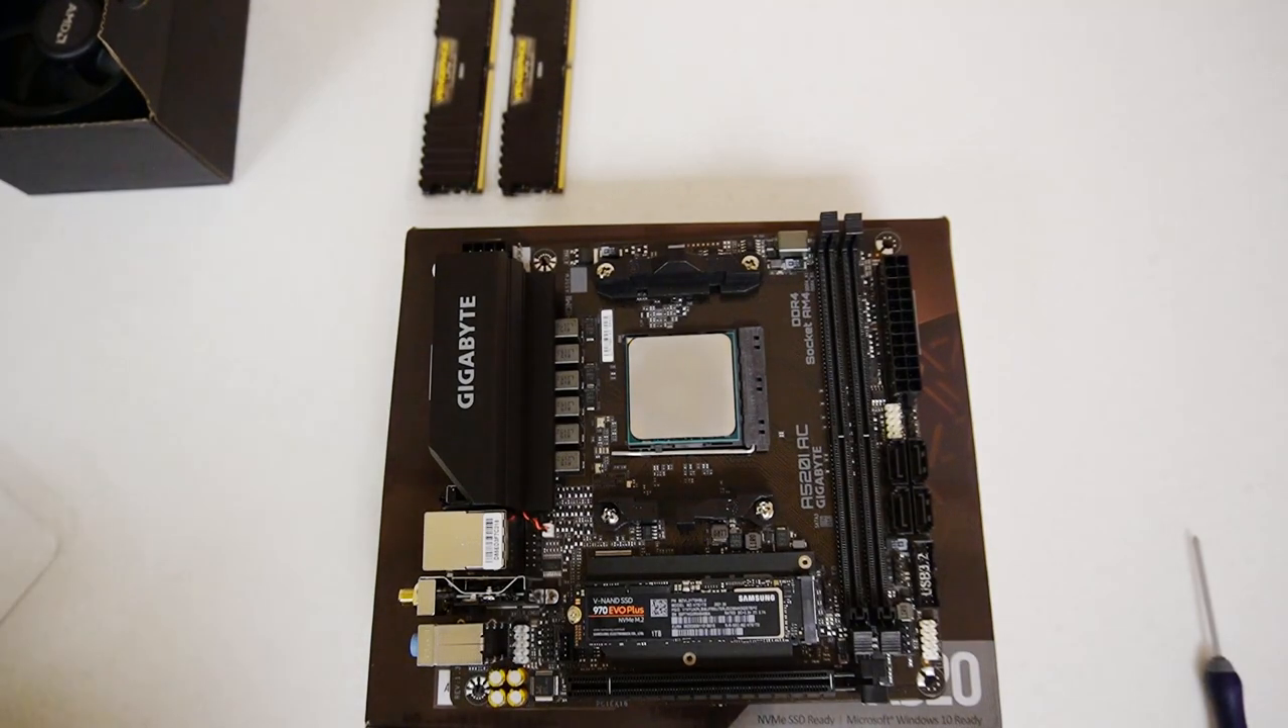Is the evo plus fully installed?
Yes.